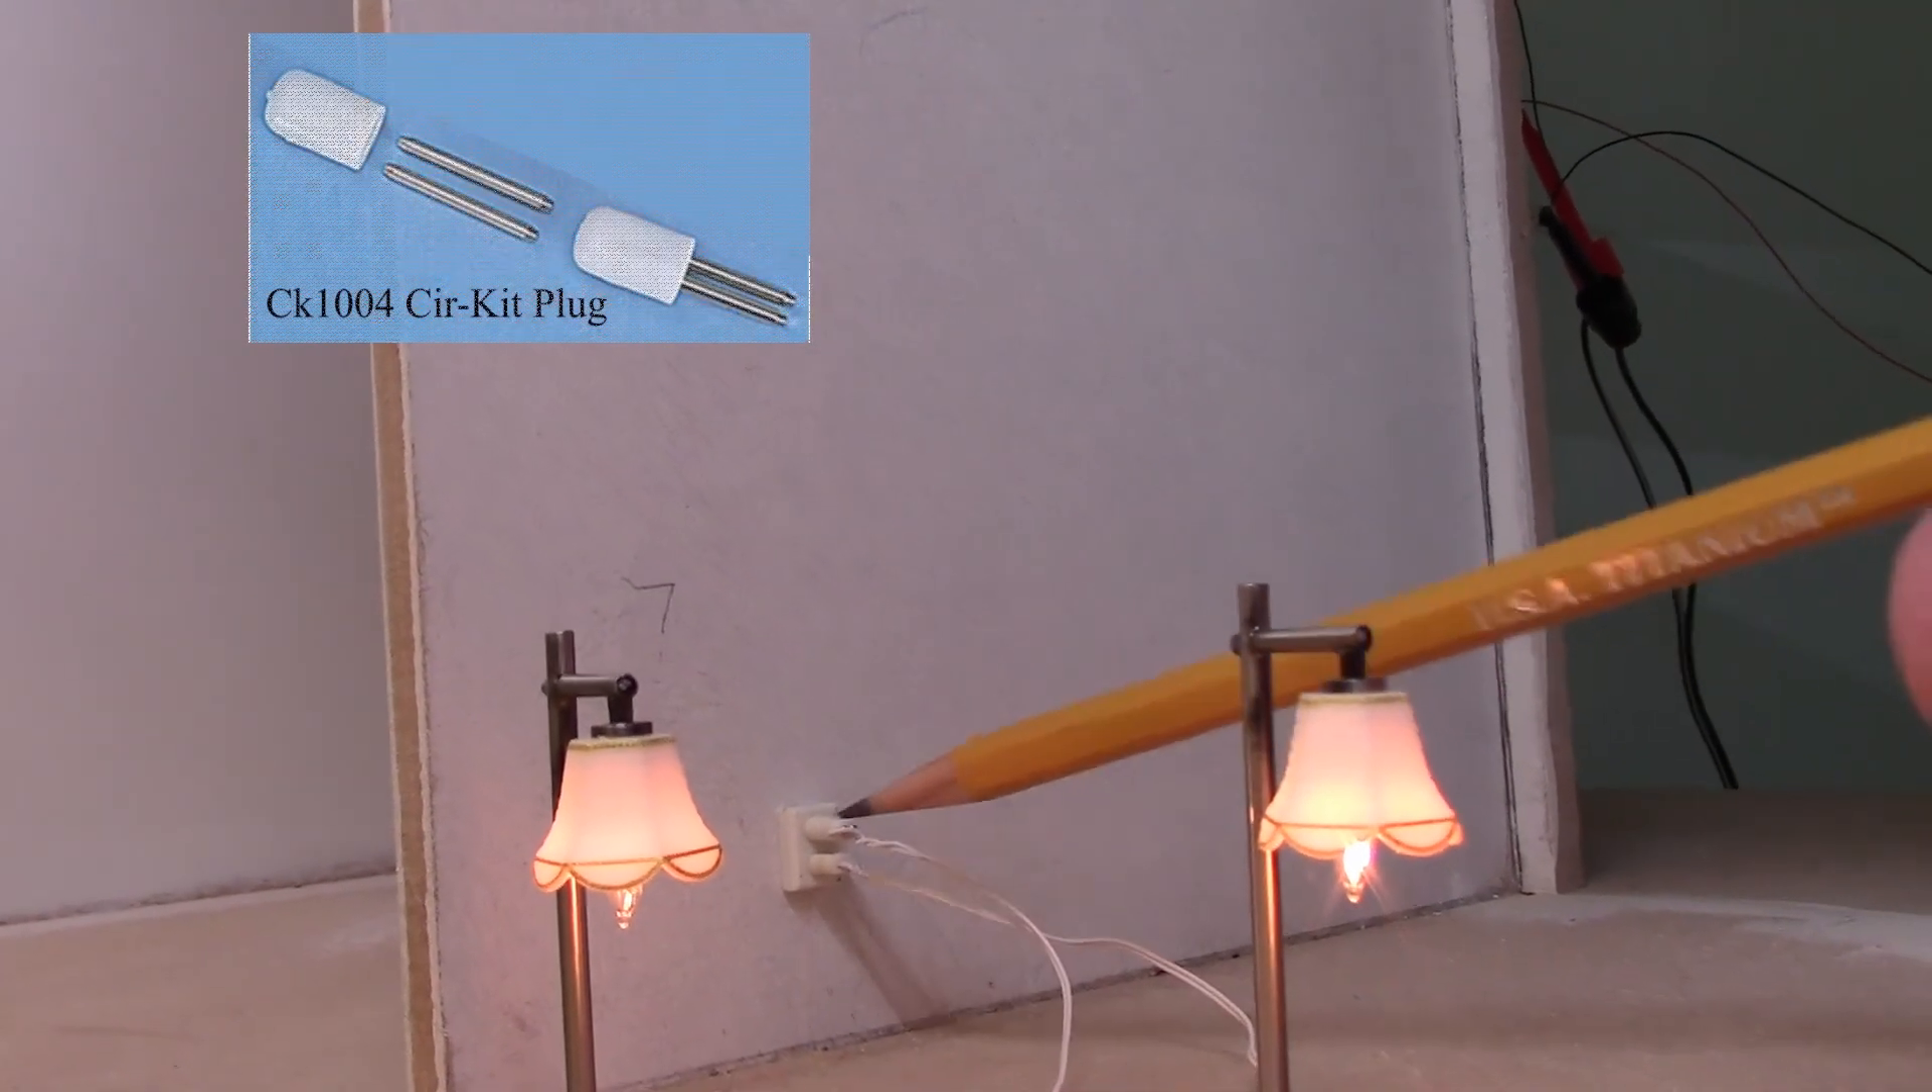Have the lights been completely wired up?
Yes.